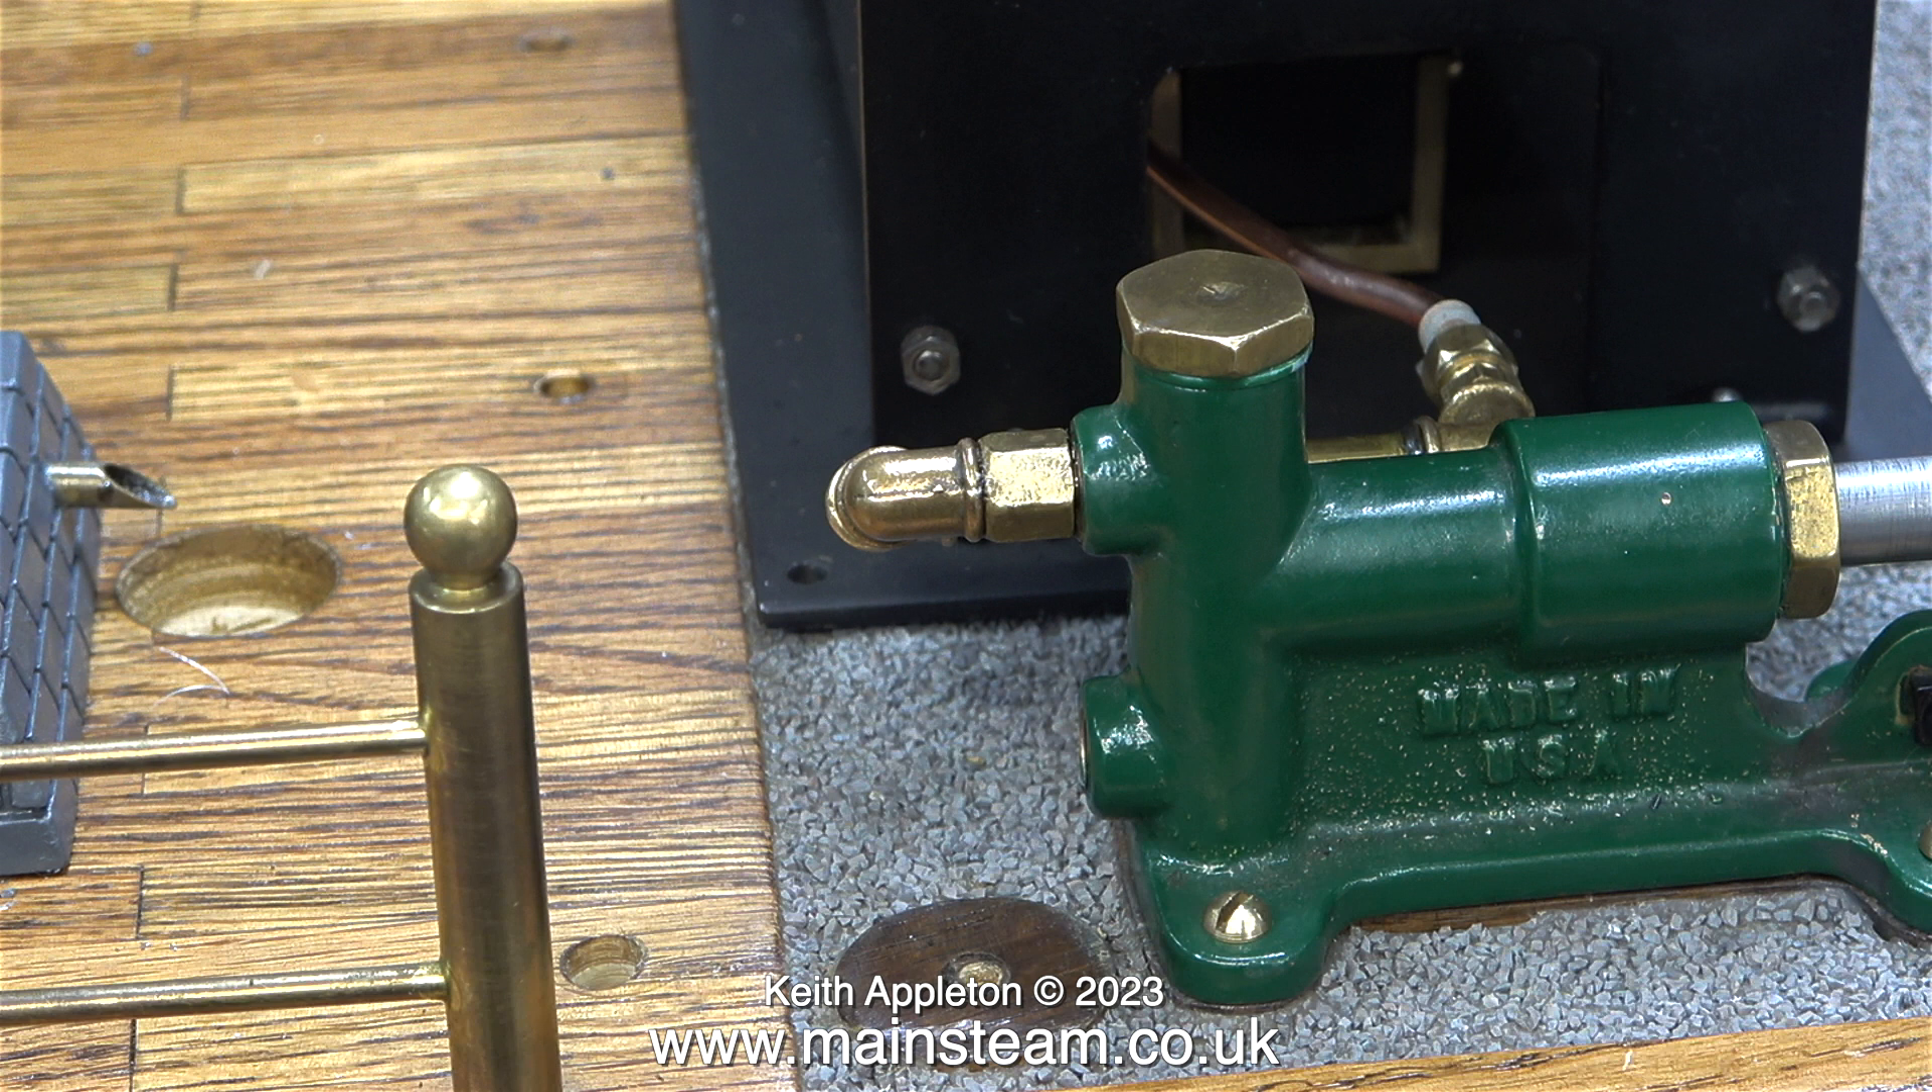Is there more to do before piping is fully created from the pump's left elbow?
Yes.